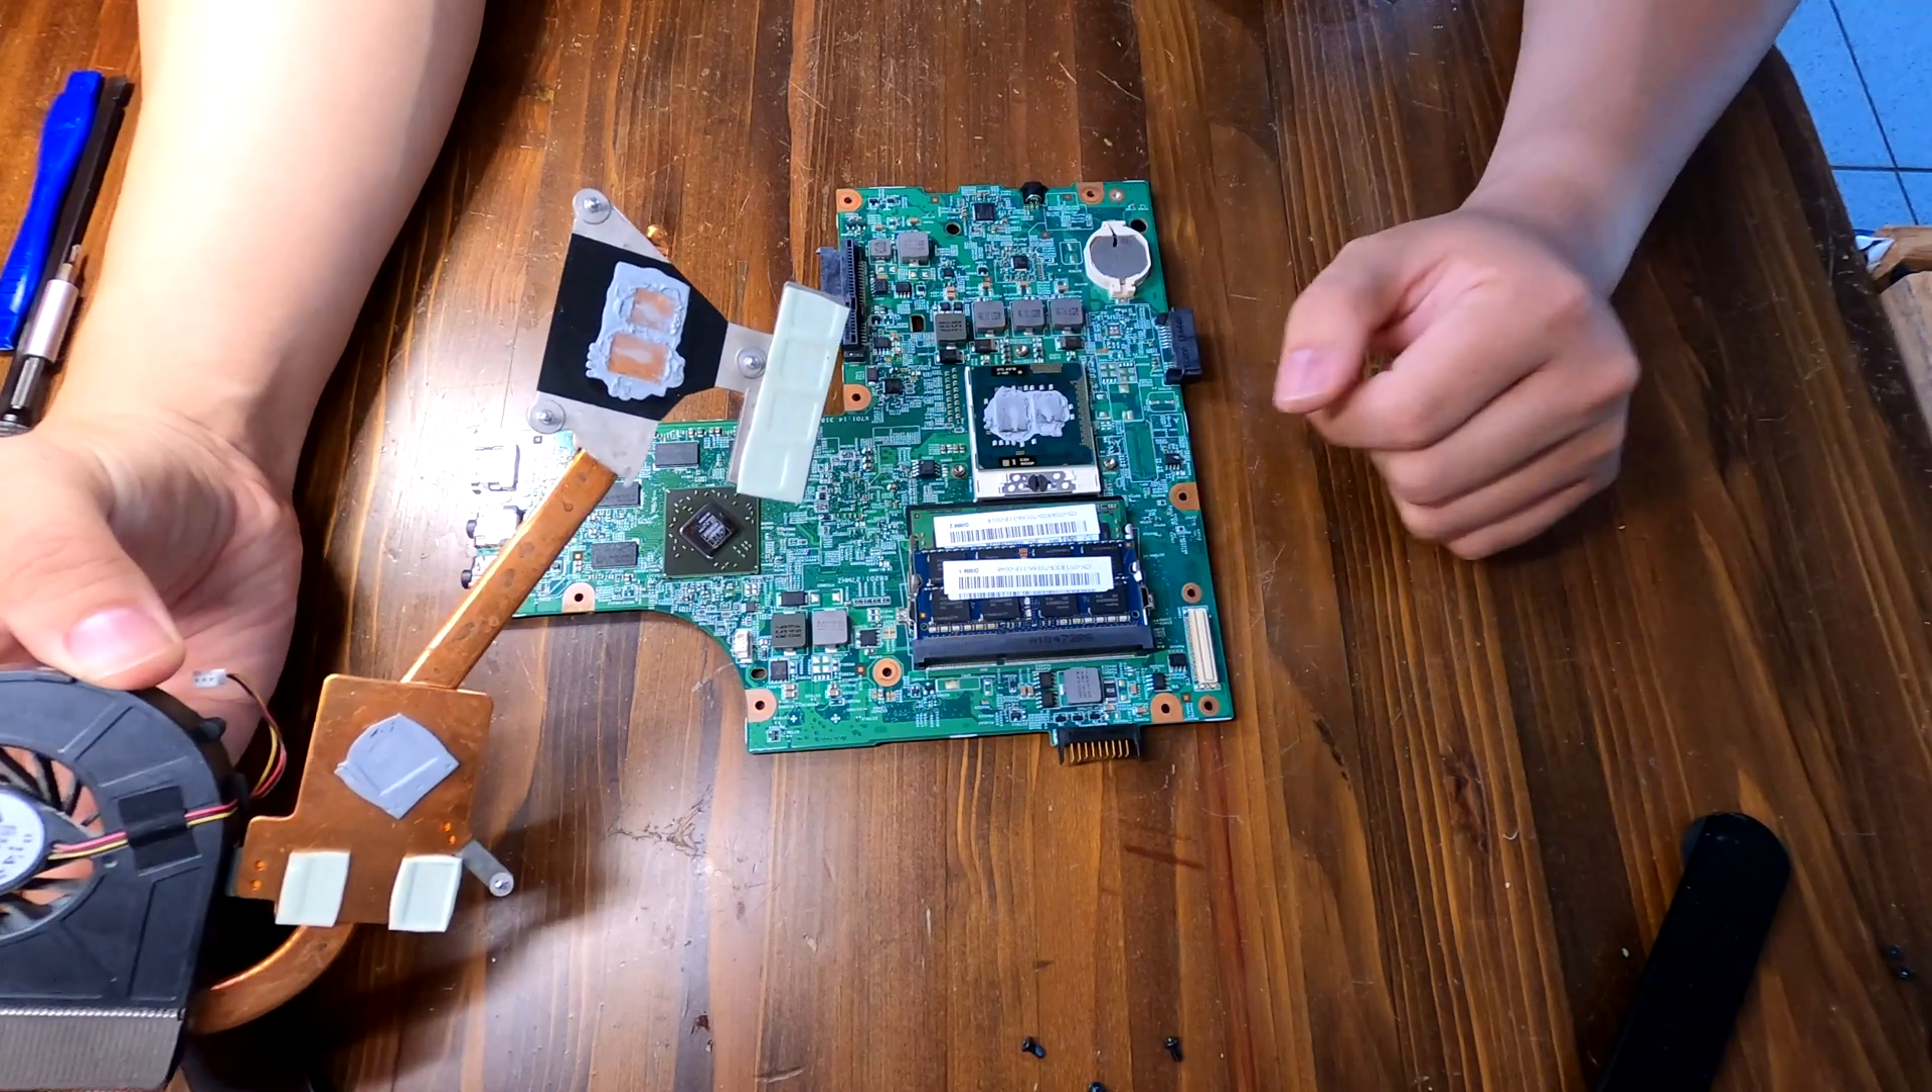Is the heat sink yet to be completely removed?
No.